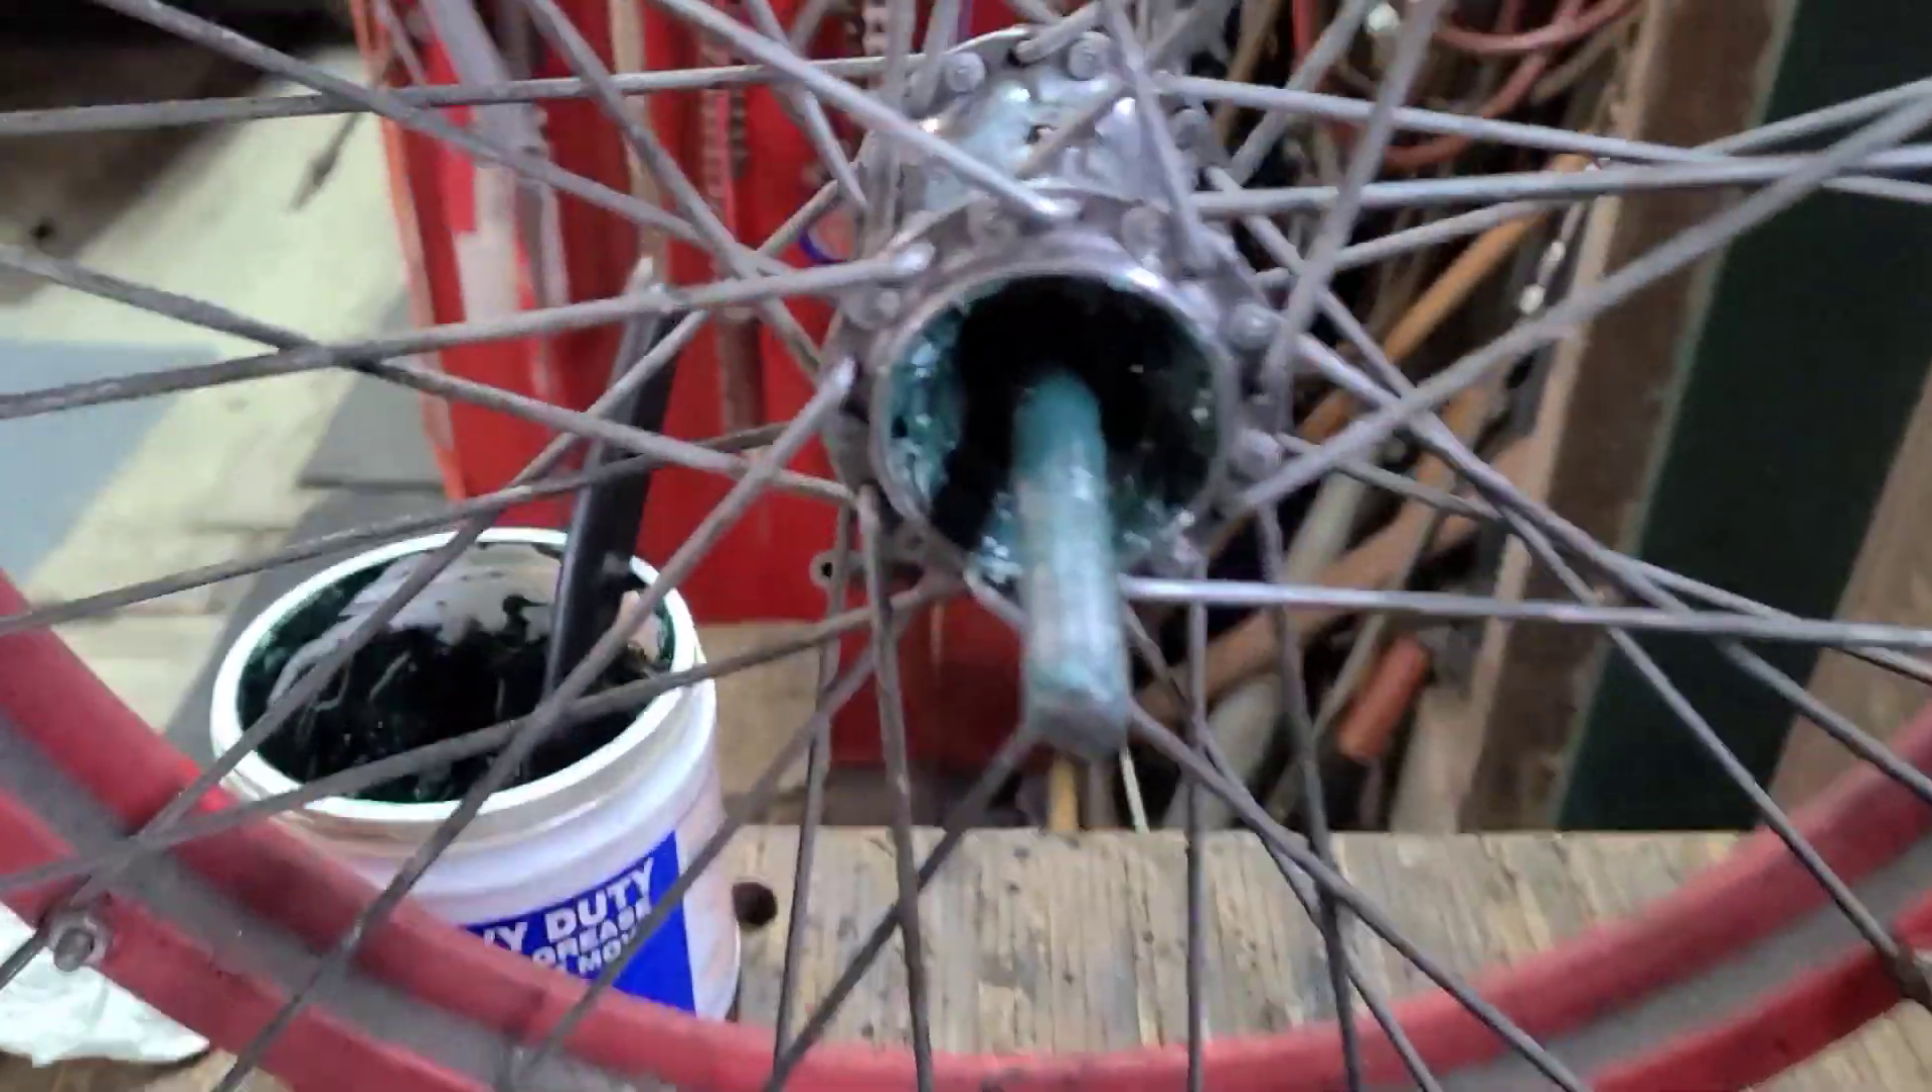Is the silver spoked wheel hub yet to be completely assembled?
Yes.